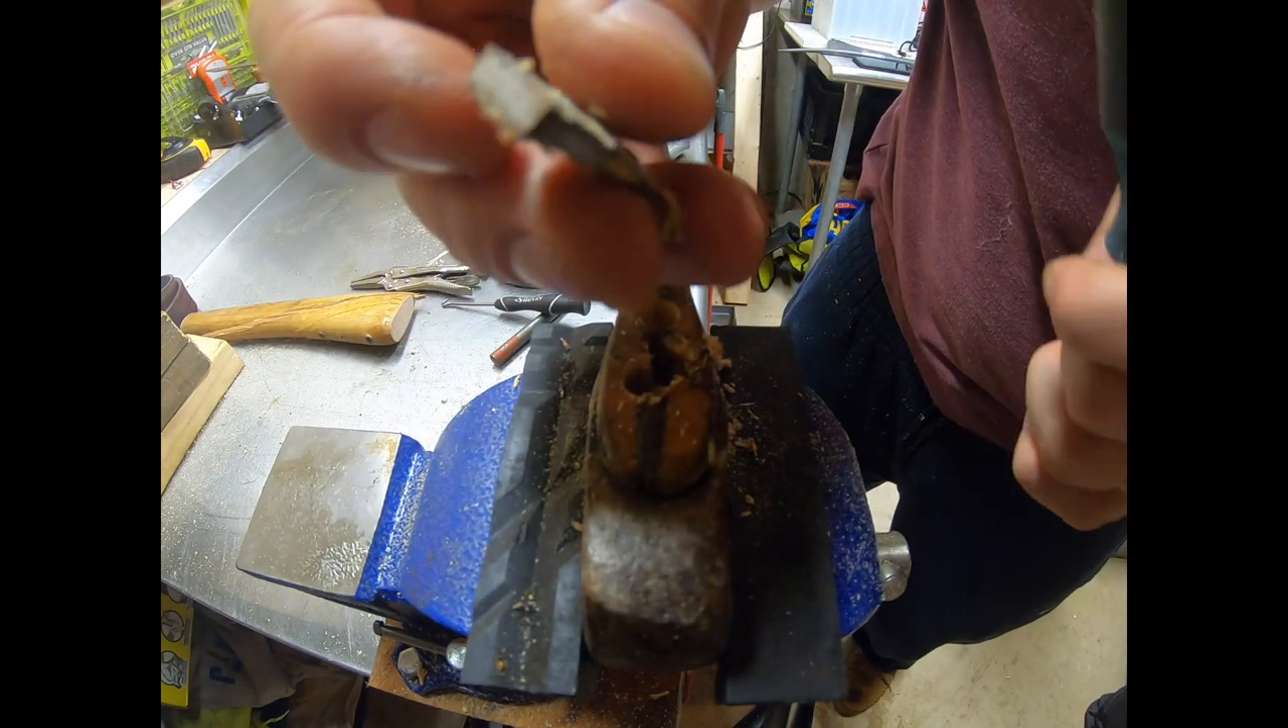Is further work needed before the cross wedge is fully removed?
No.